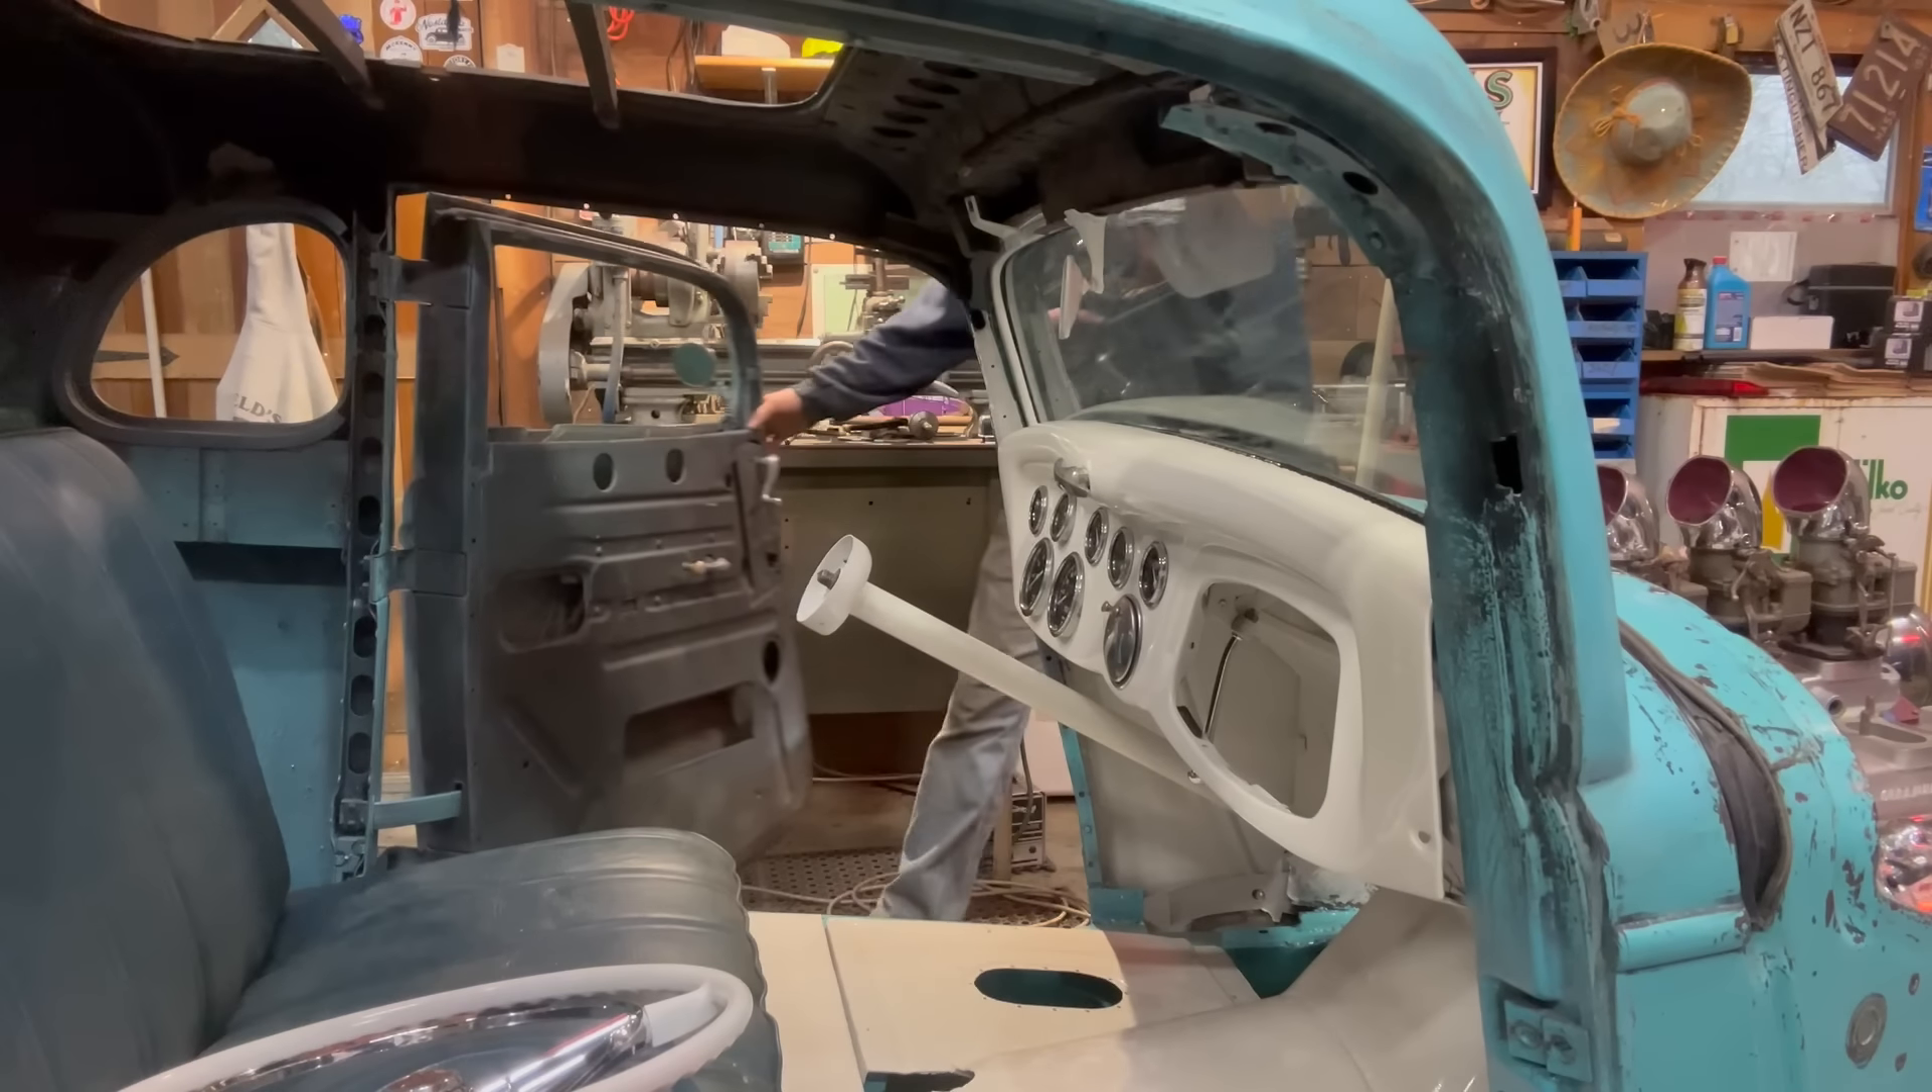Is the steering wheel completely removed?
Yes.